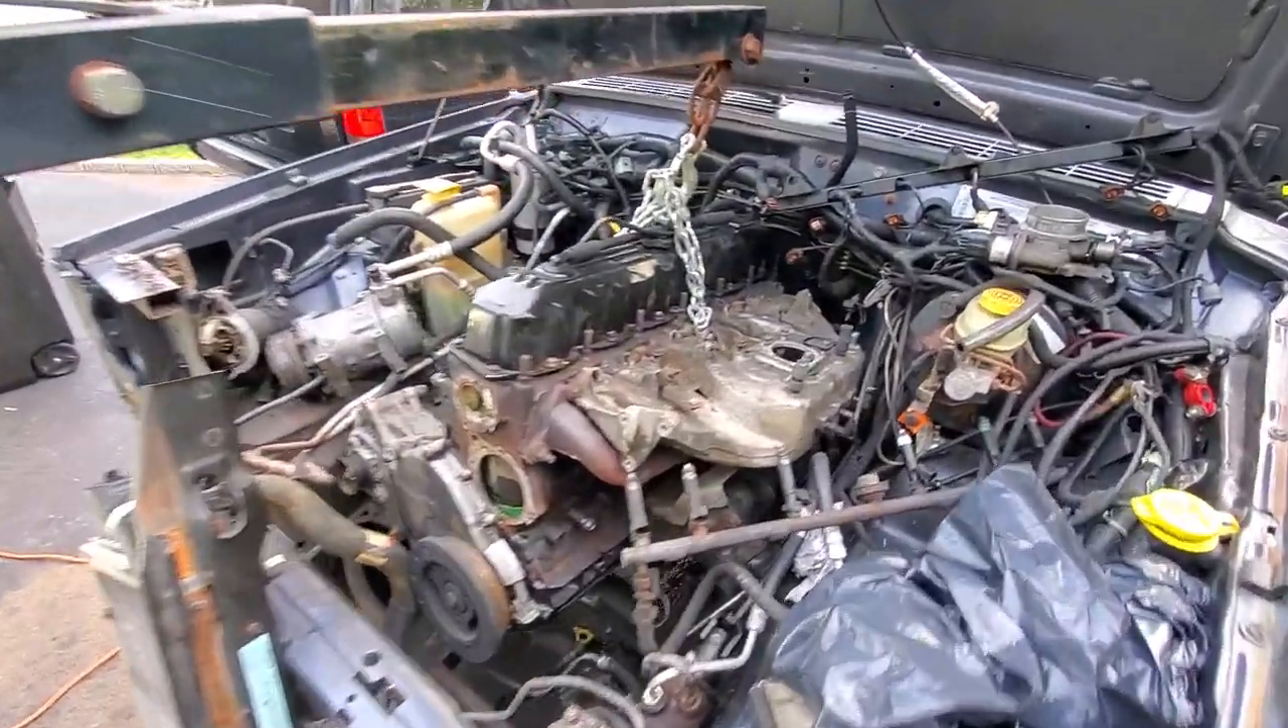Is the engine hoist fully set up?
Yes.